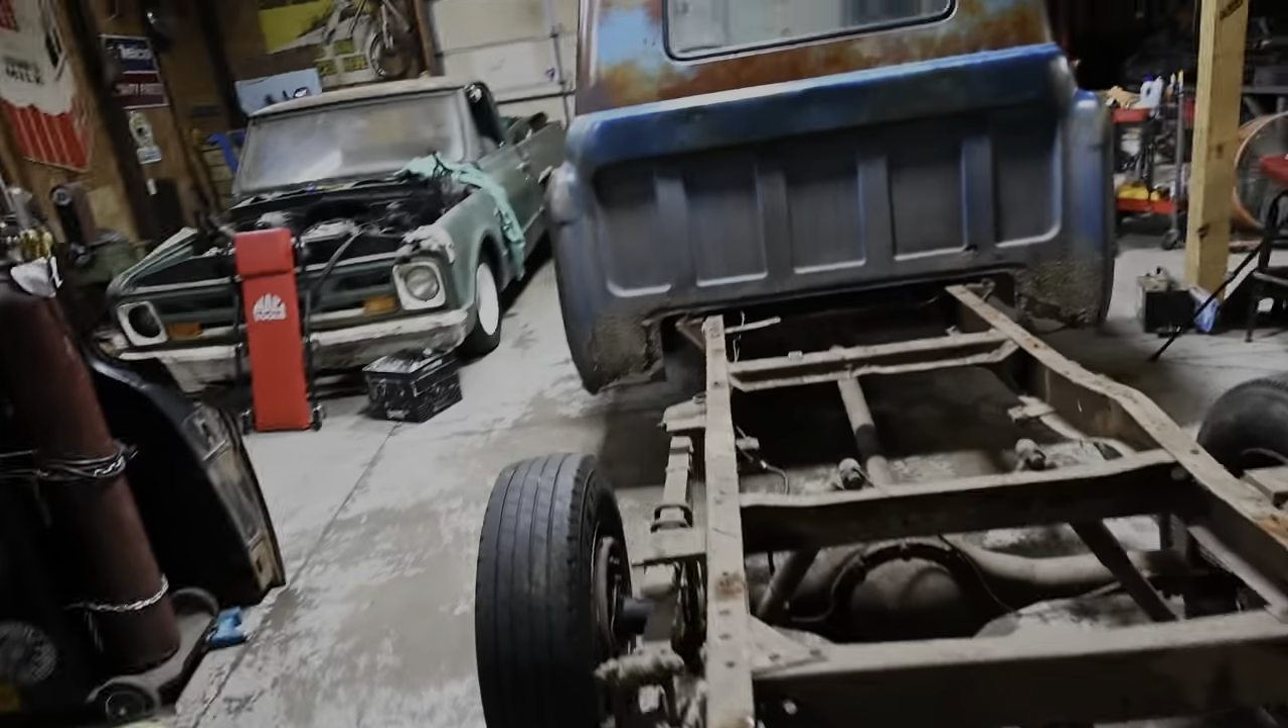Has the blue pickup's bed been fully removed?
Yes.